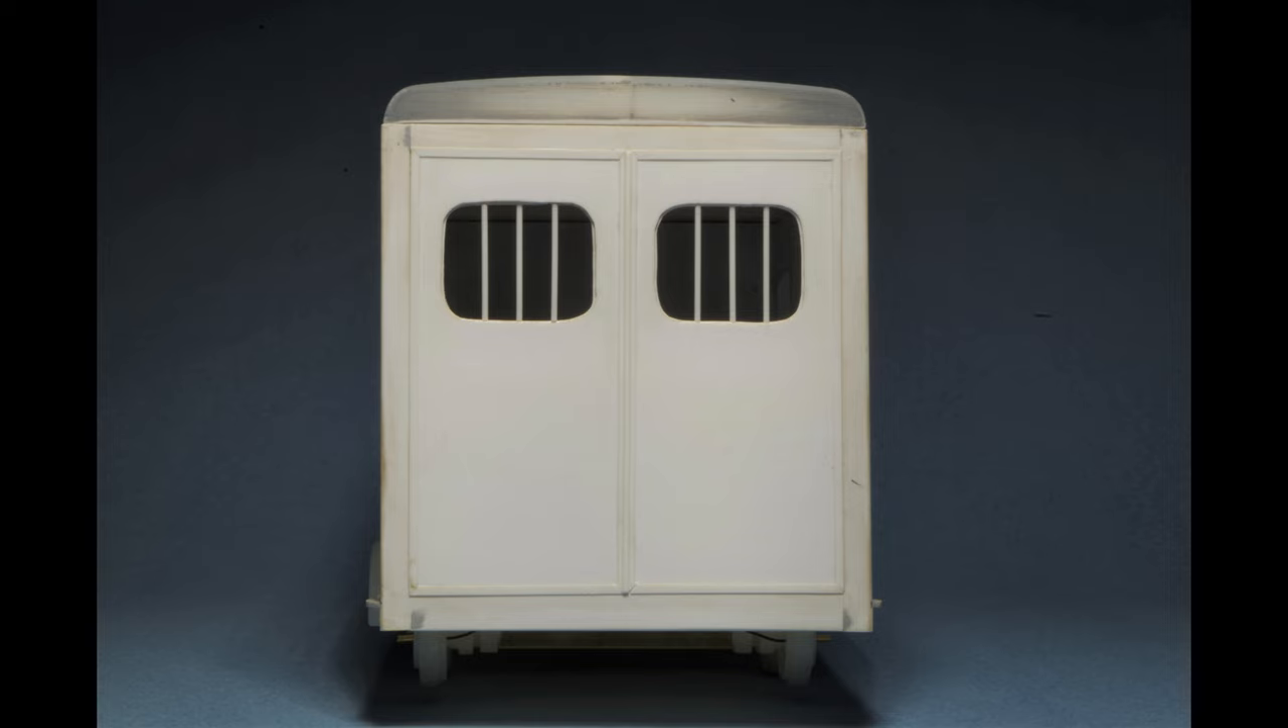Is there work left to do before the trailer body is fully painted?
Yes.